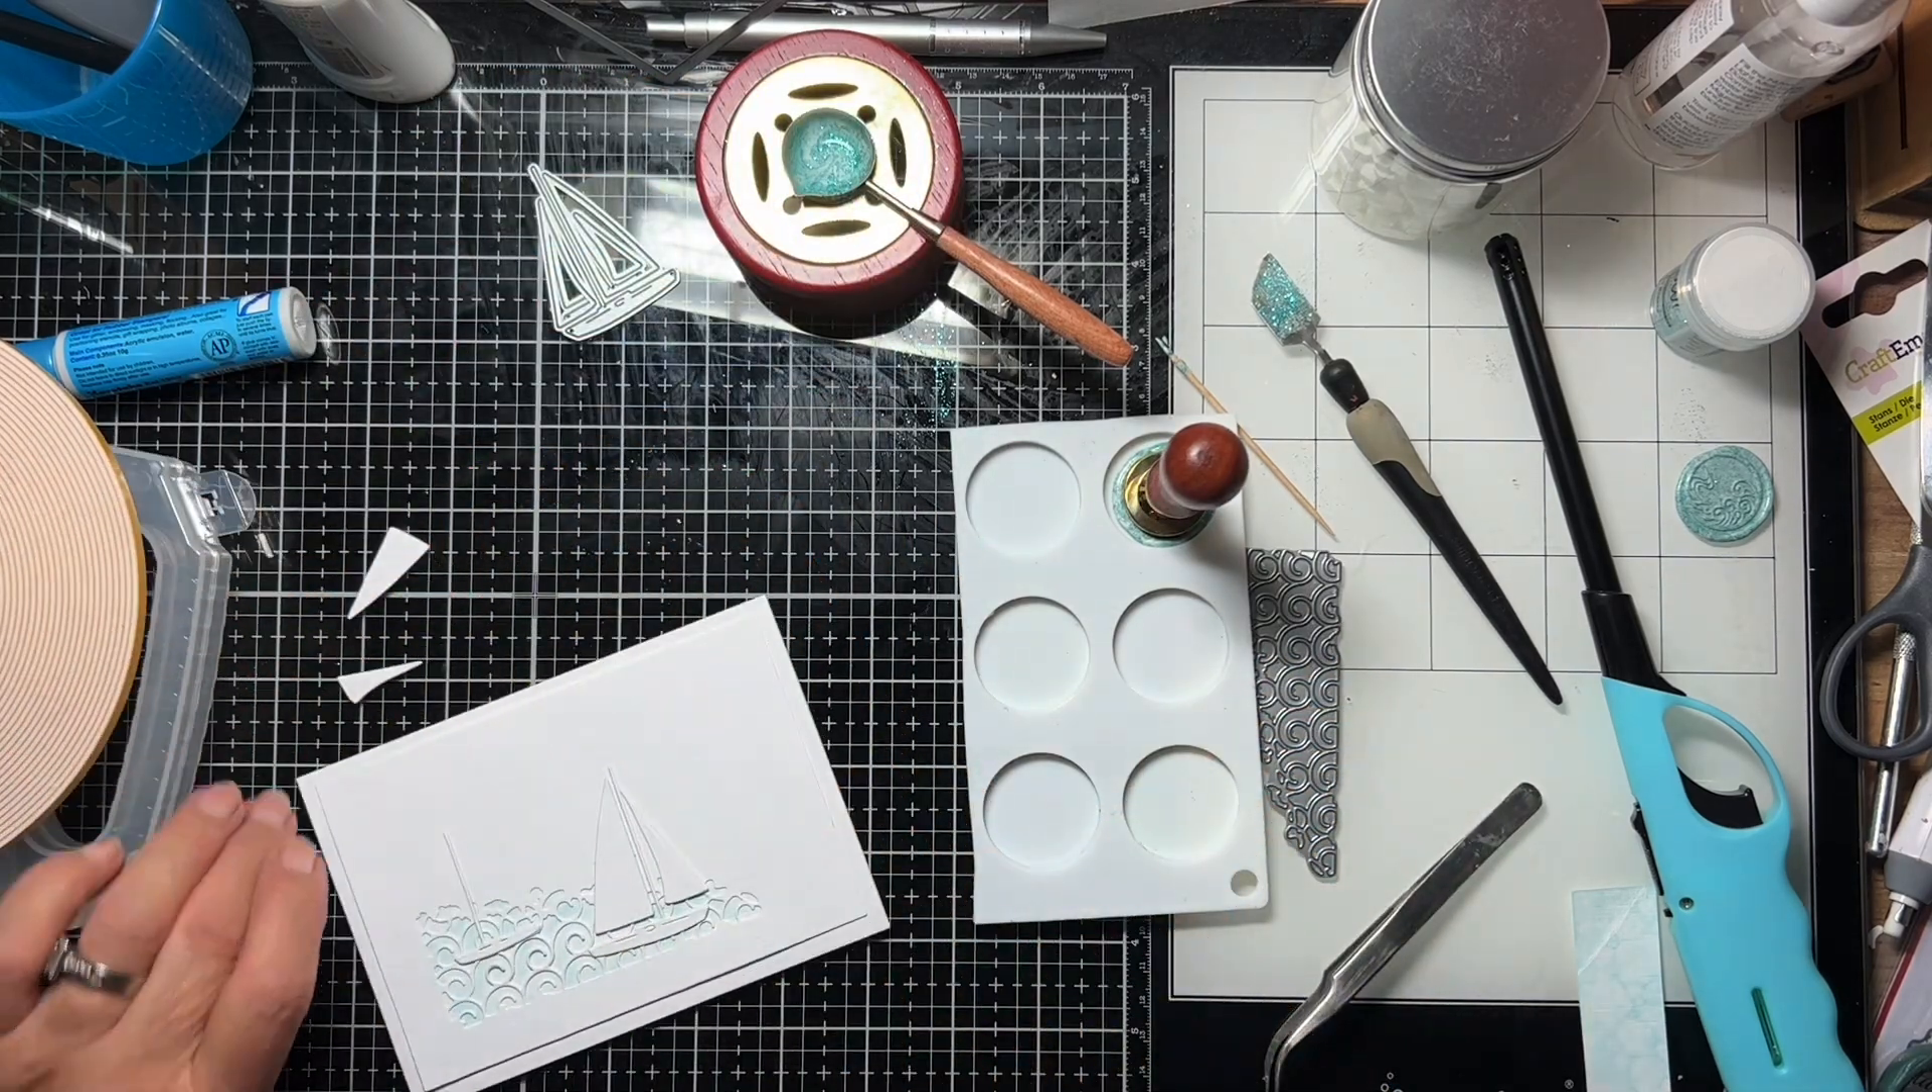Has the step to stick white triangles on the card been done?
No.